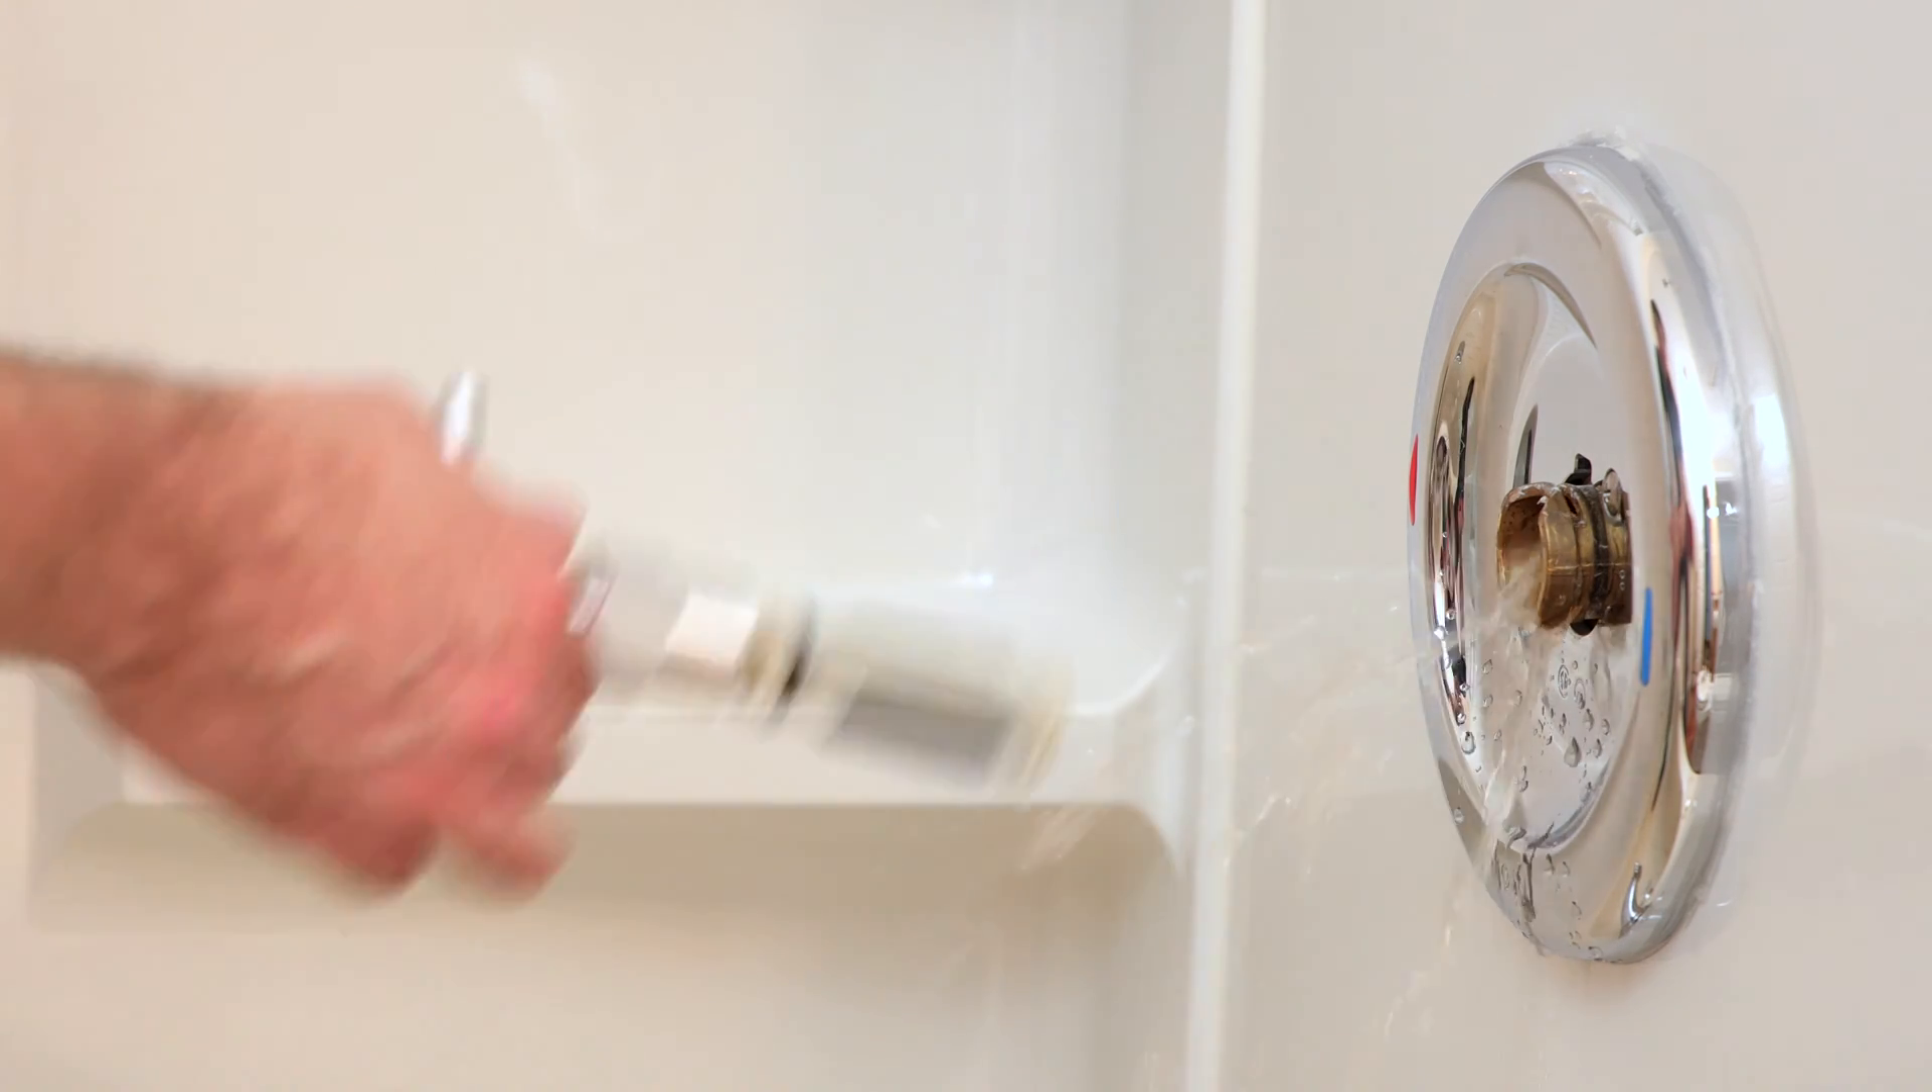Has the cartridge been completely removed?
Yes.